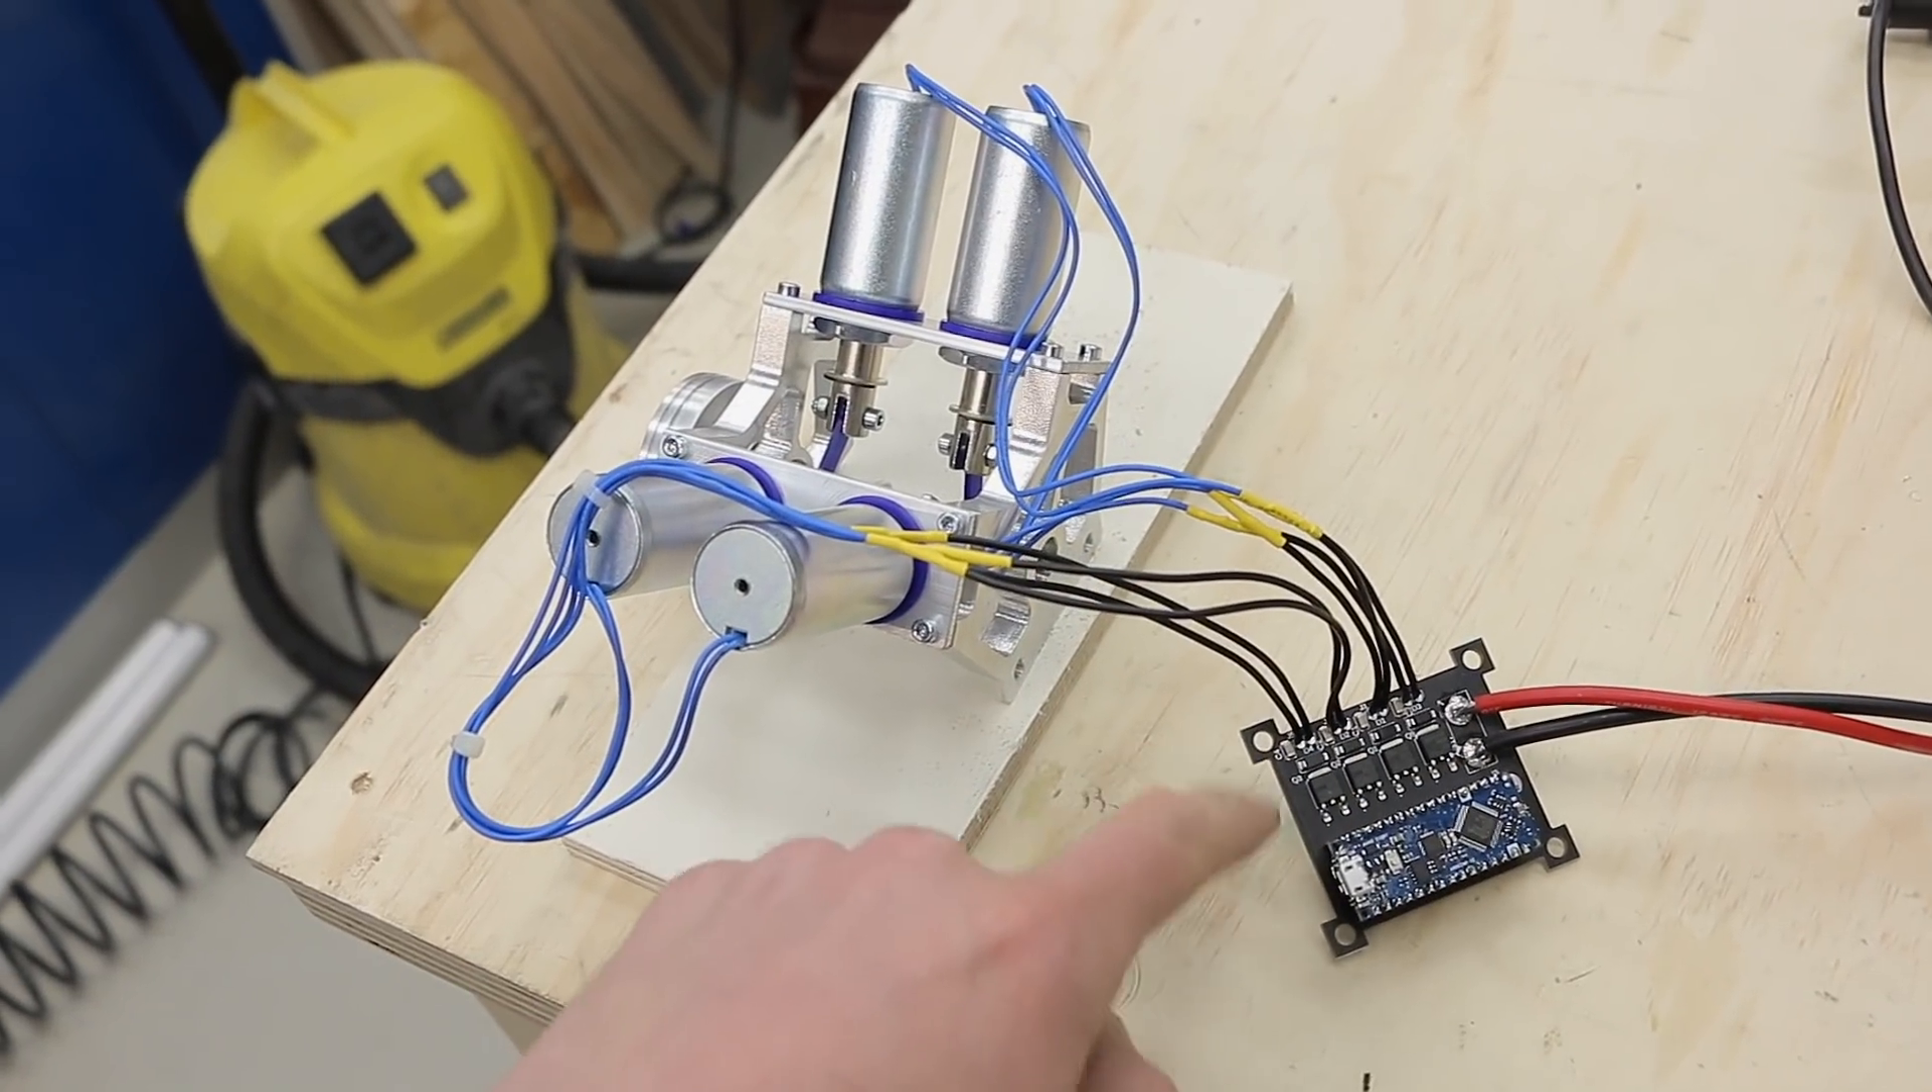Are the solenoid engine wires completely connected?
Yes.